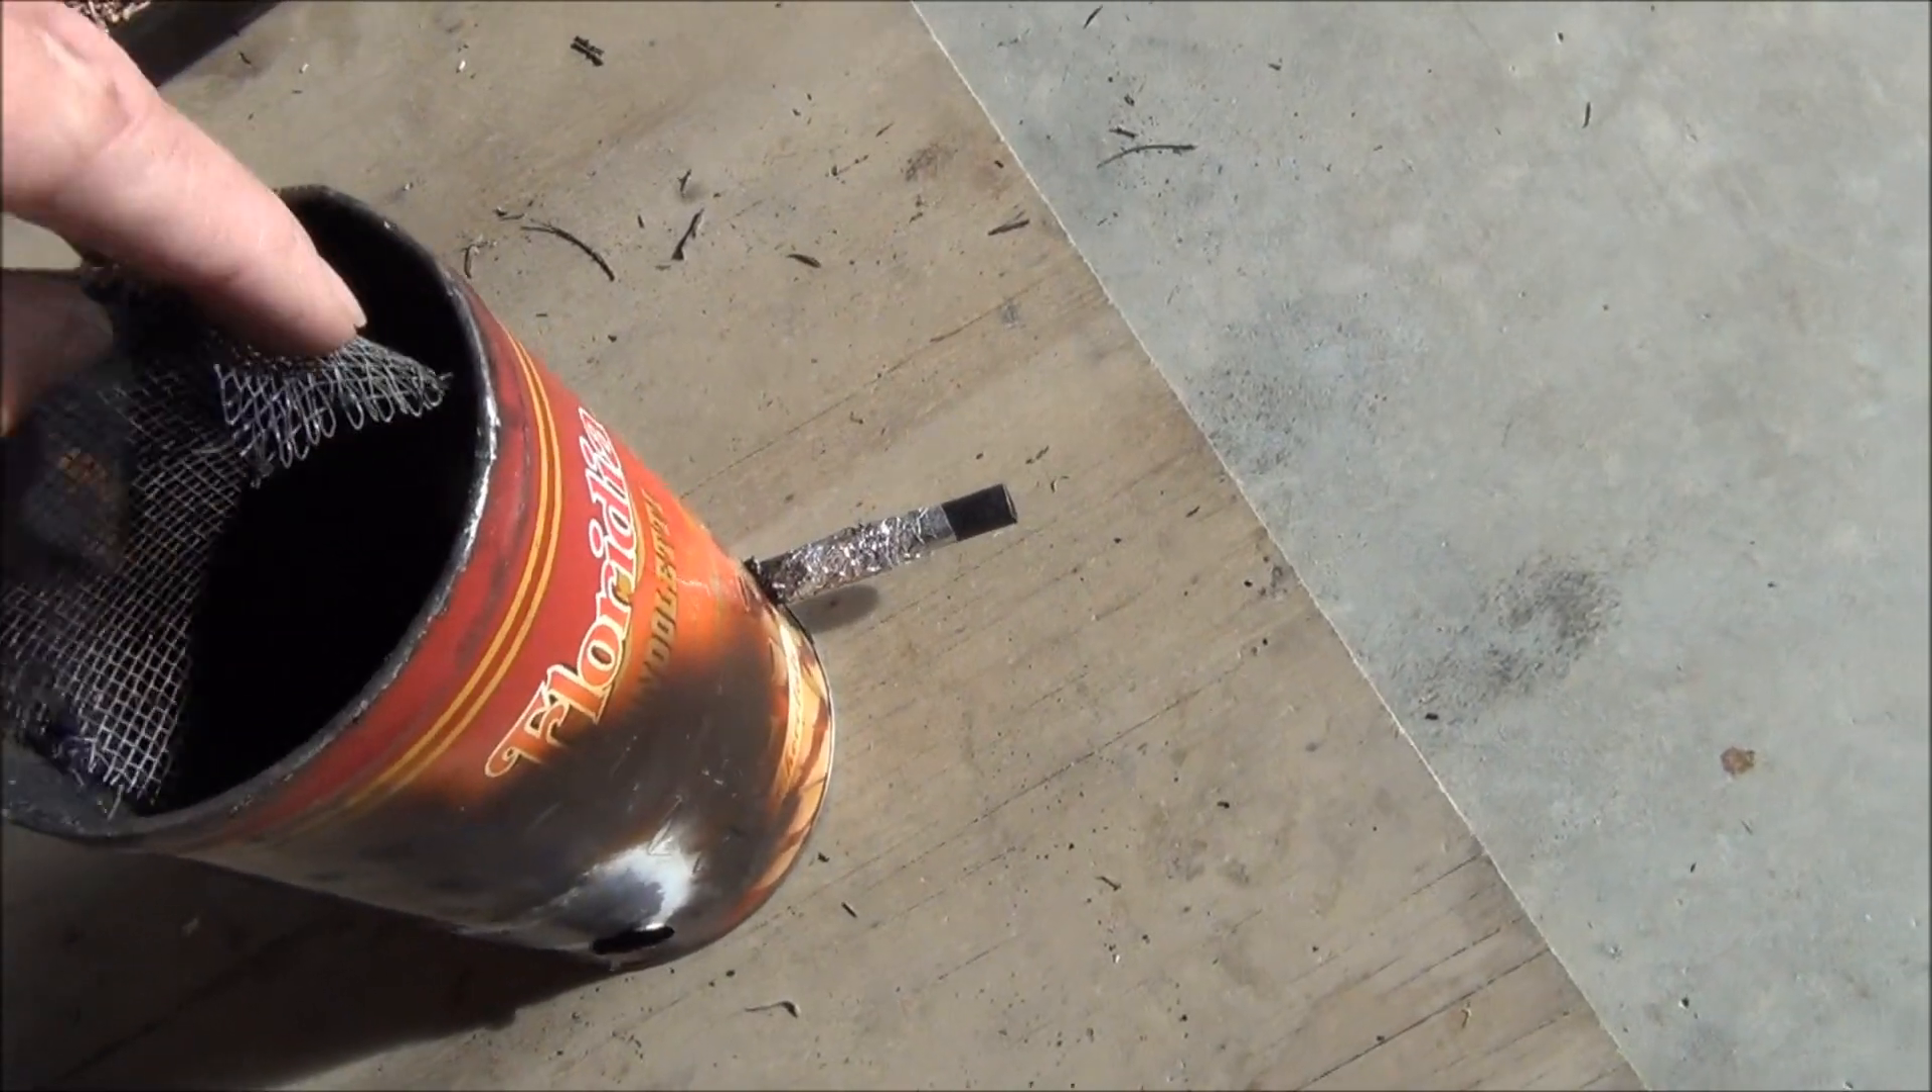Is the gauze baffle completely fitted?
No.